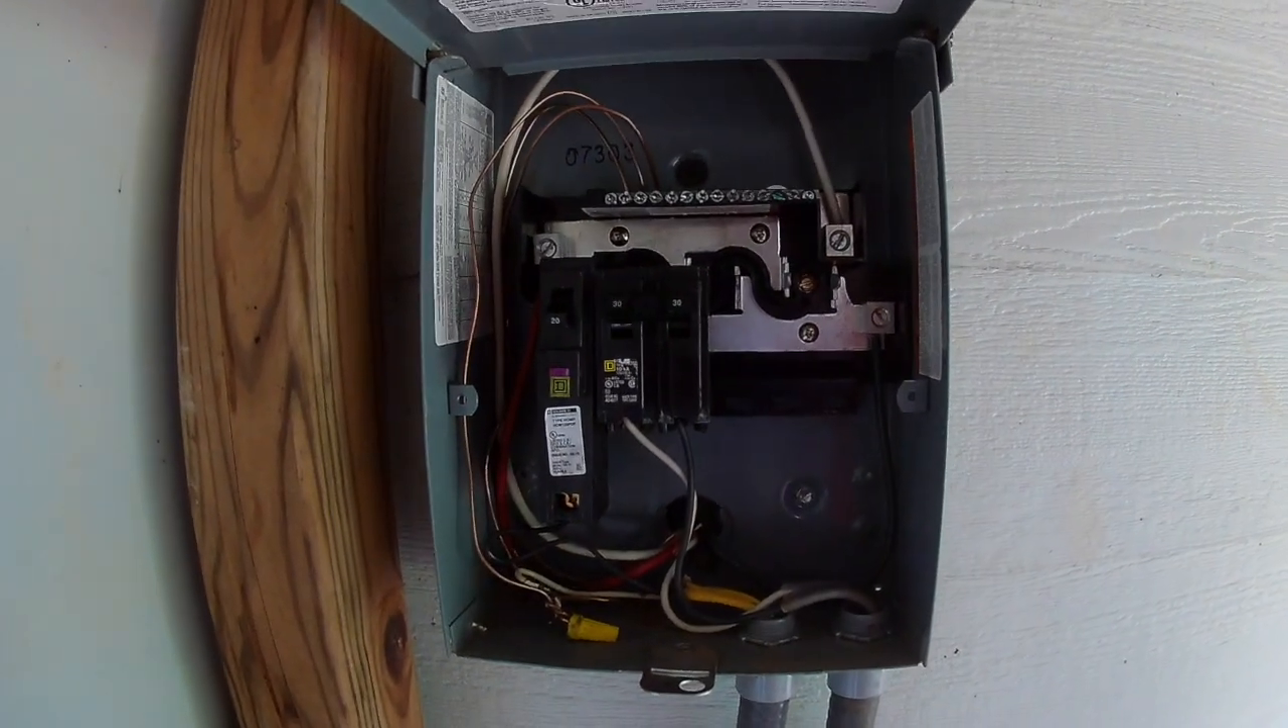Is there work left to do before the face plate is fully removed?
No.